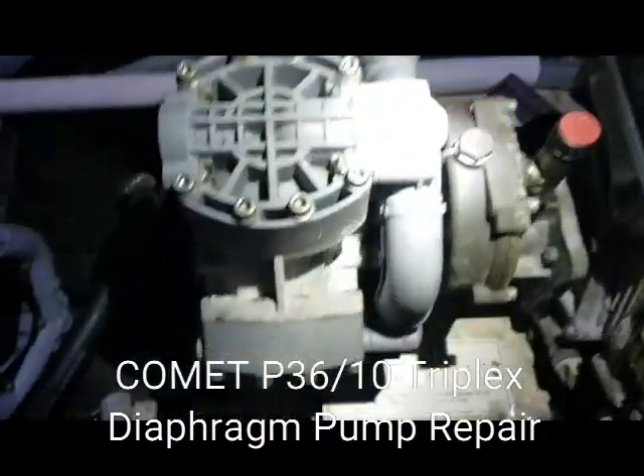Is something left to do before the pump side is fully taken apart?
Yes.